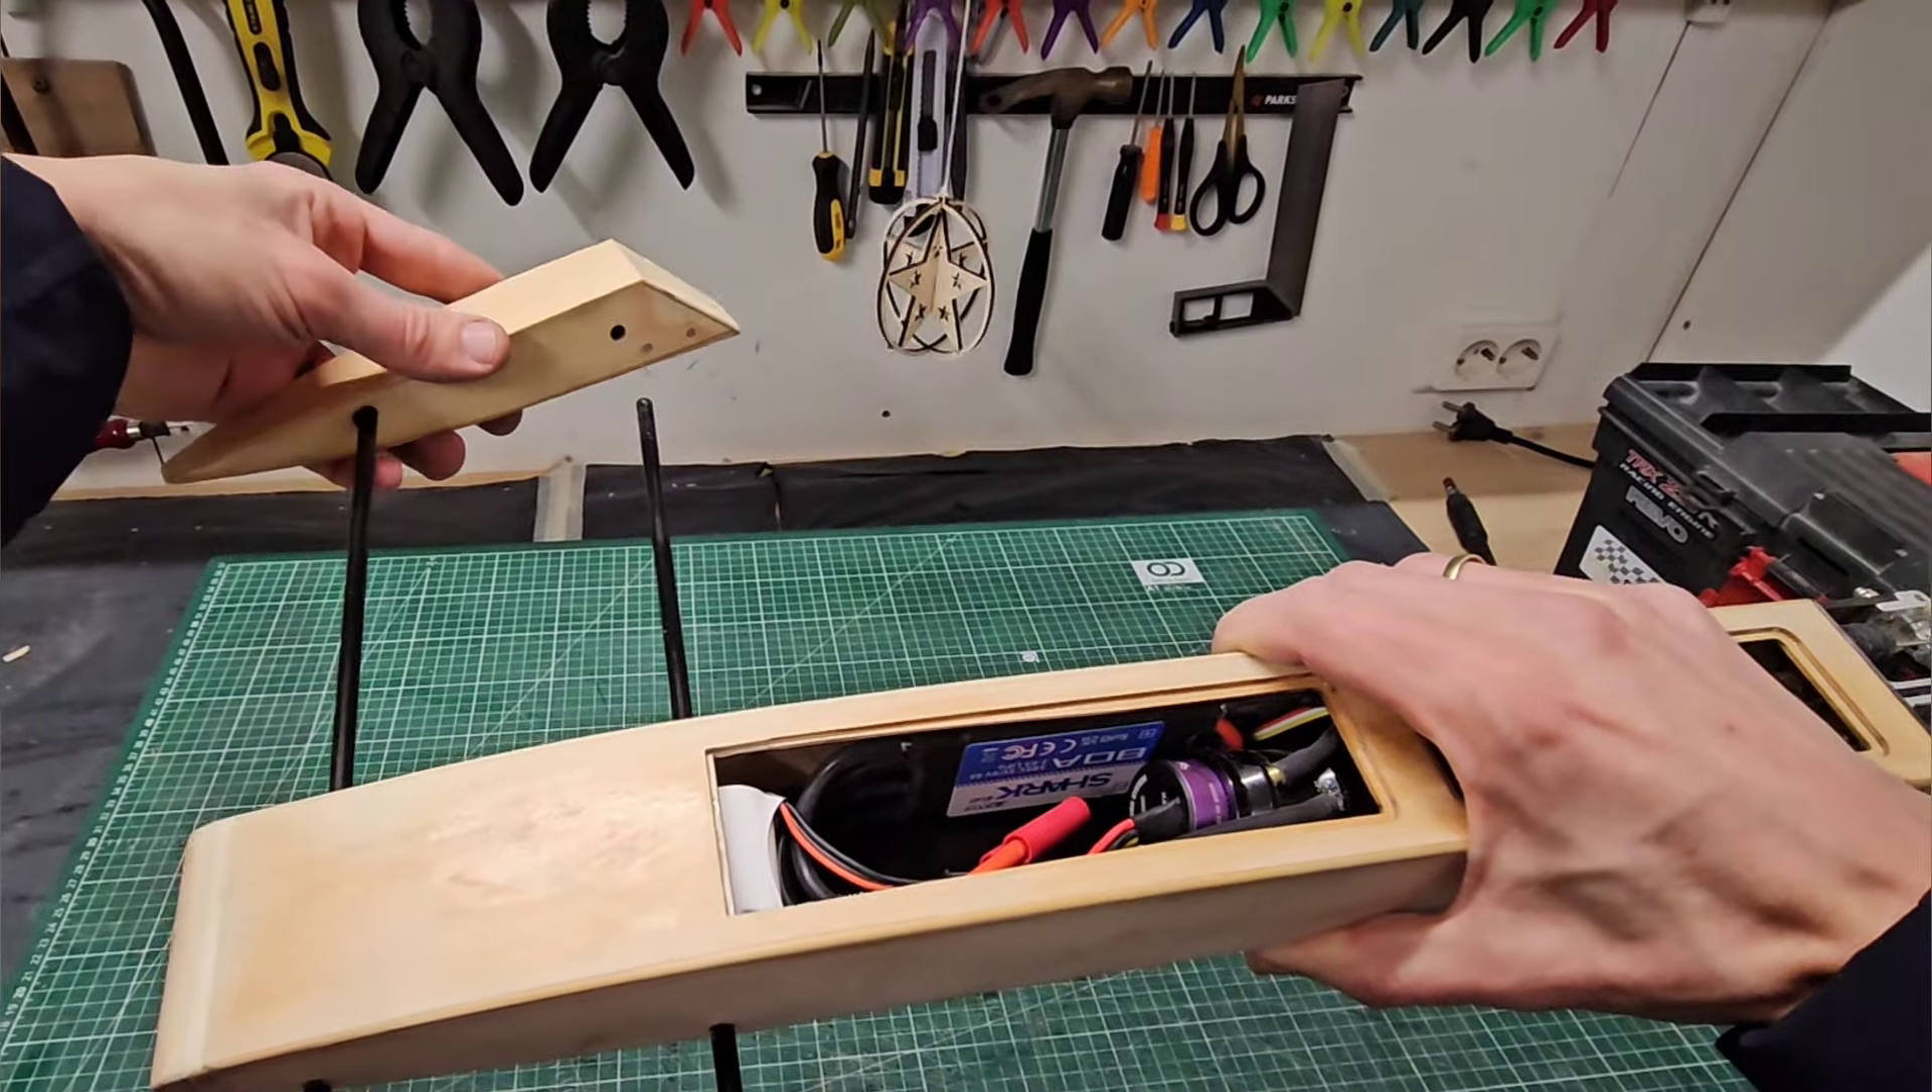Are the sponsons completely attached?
No.